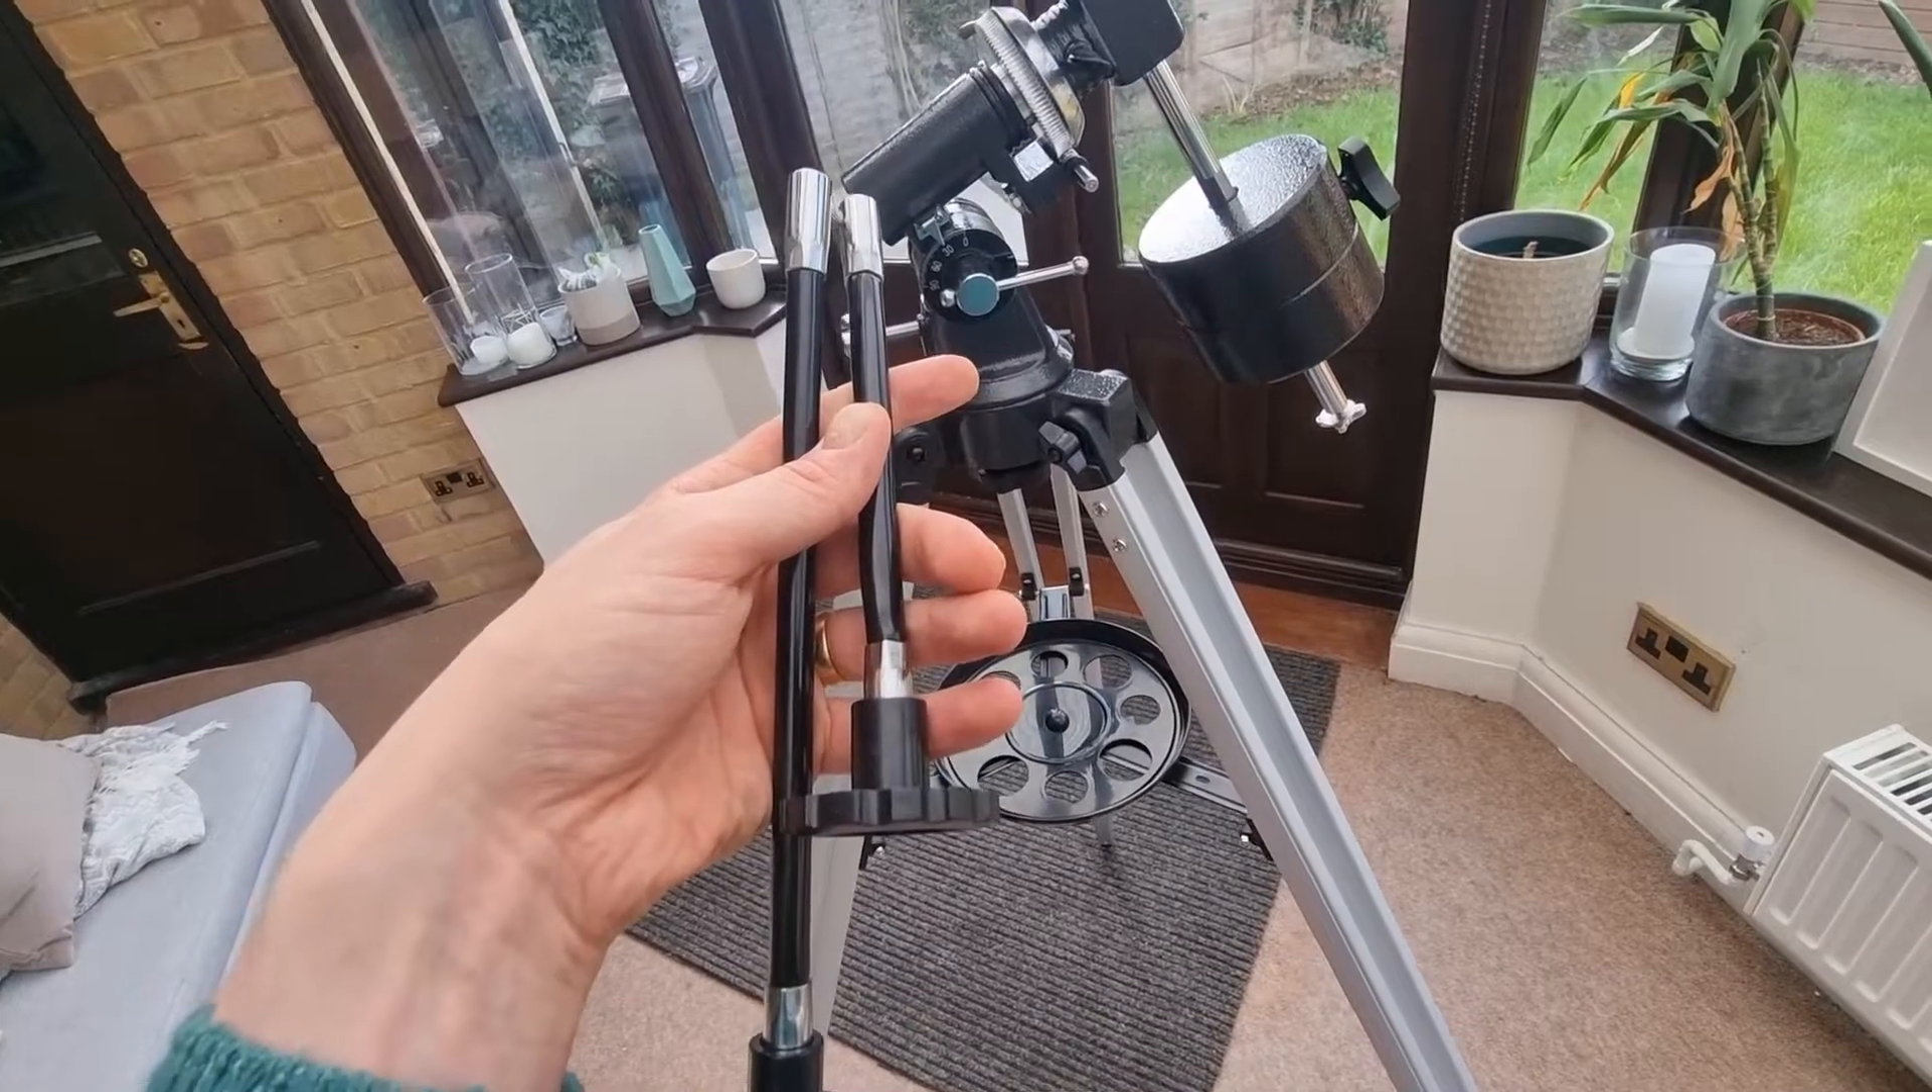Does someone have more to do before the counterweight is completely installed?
No.